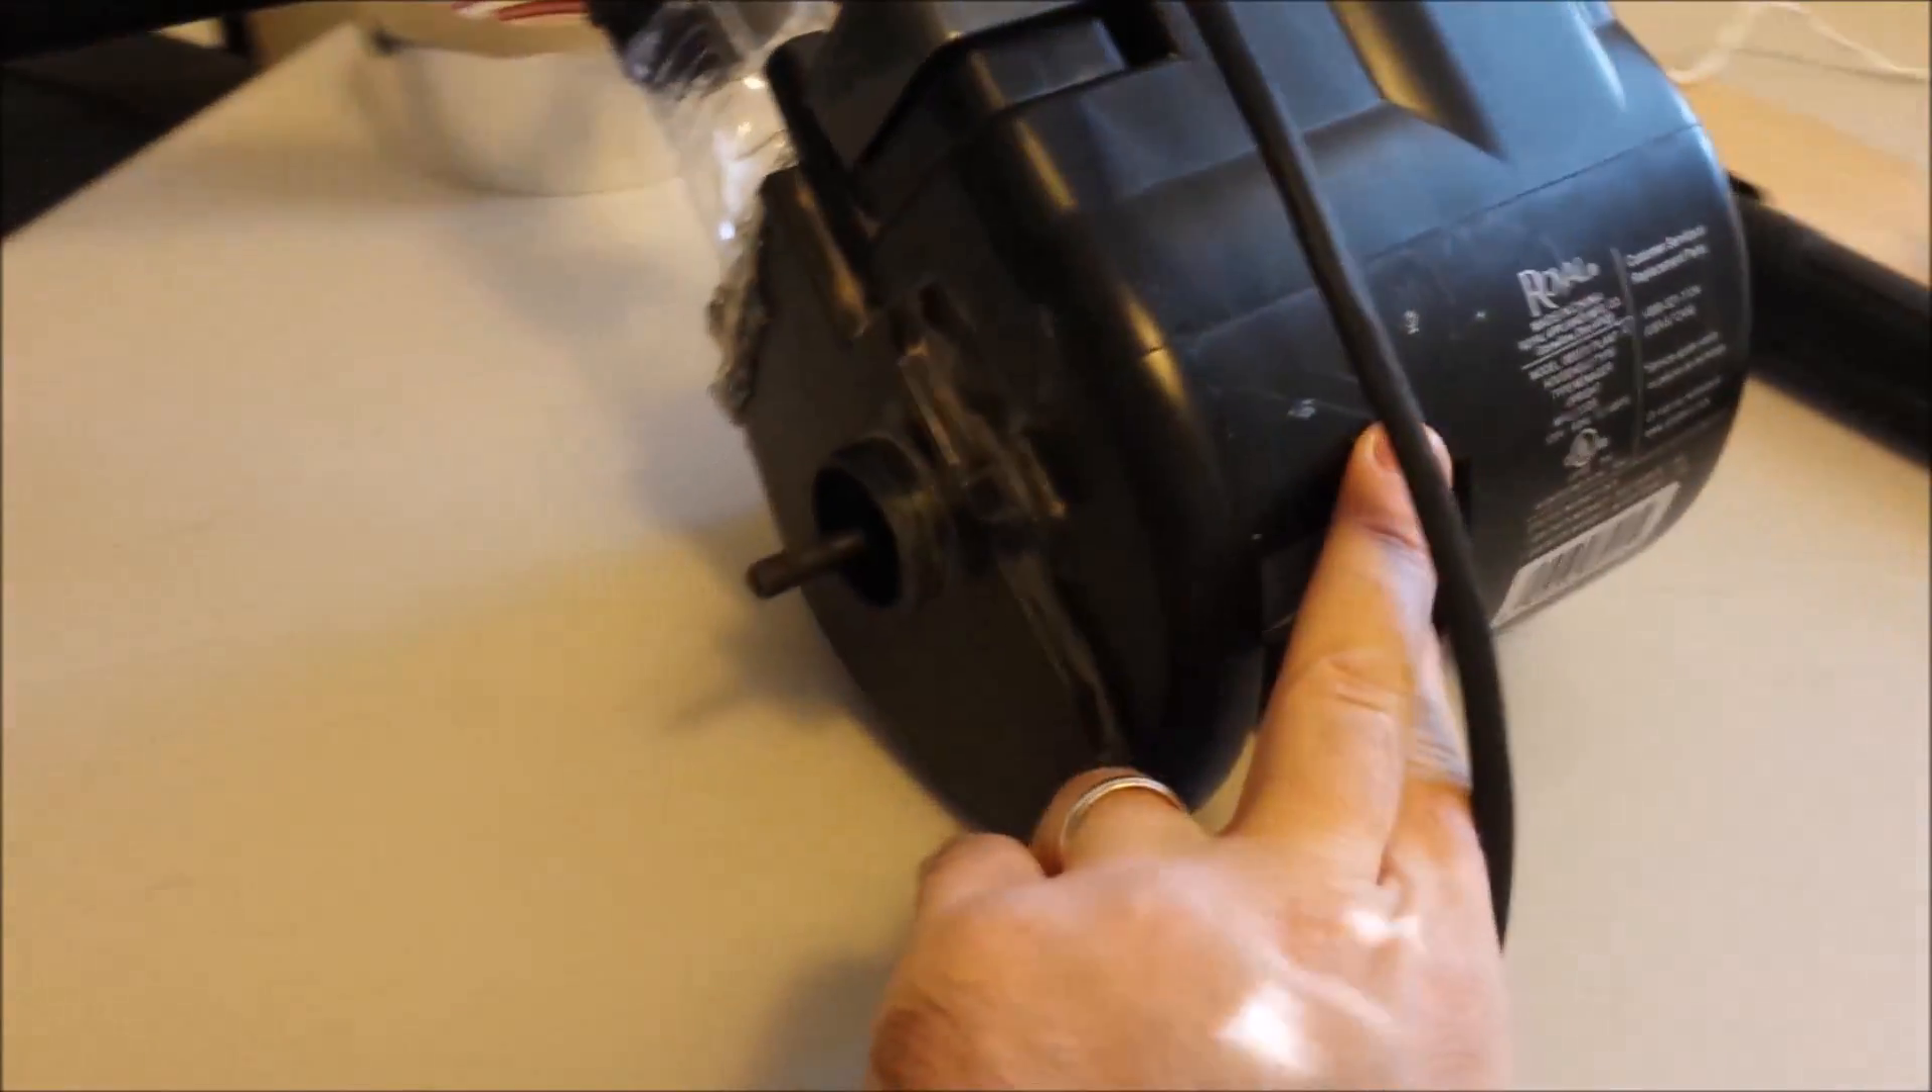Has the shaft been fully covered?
No.